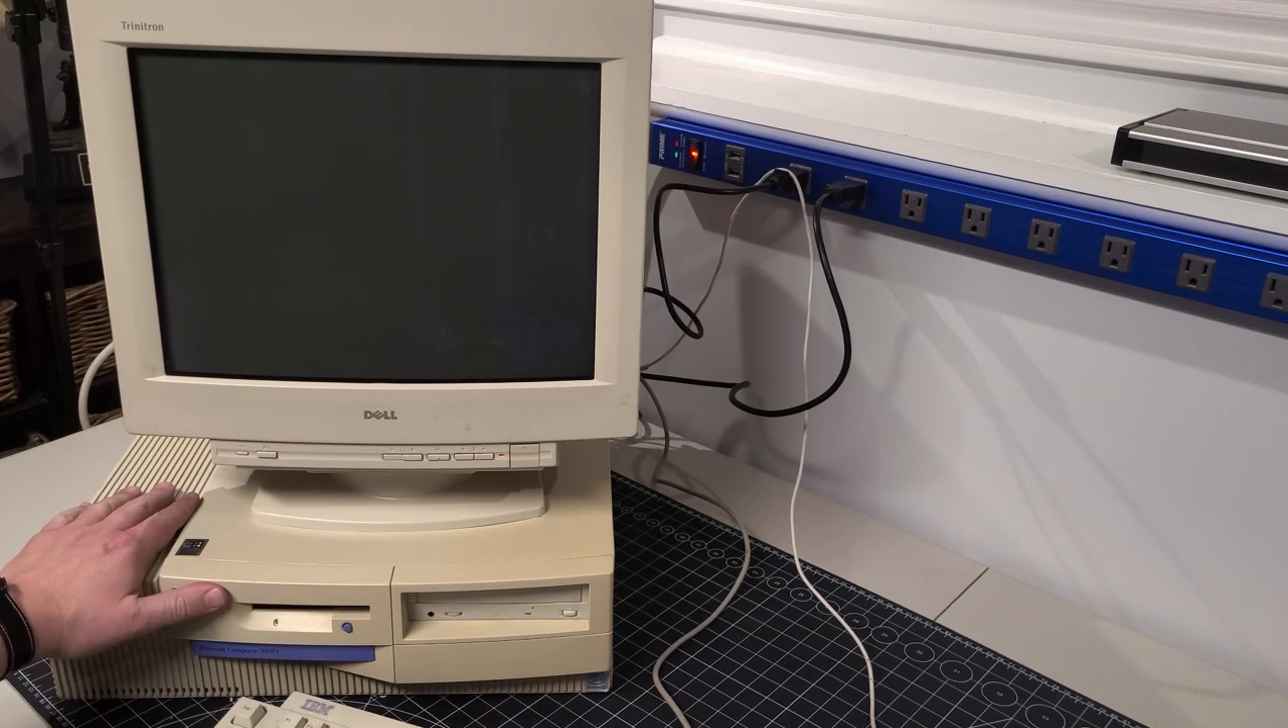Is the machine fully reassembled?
Yes.